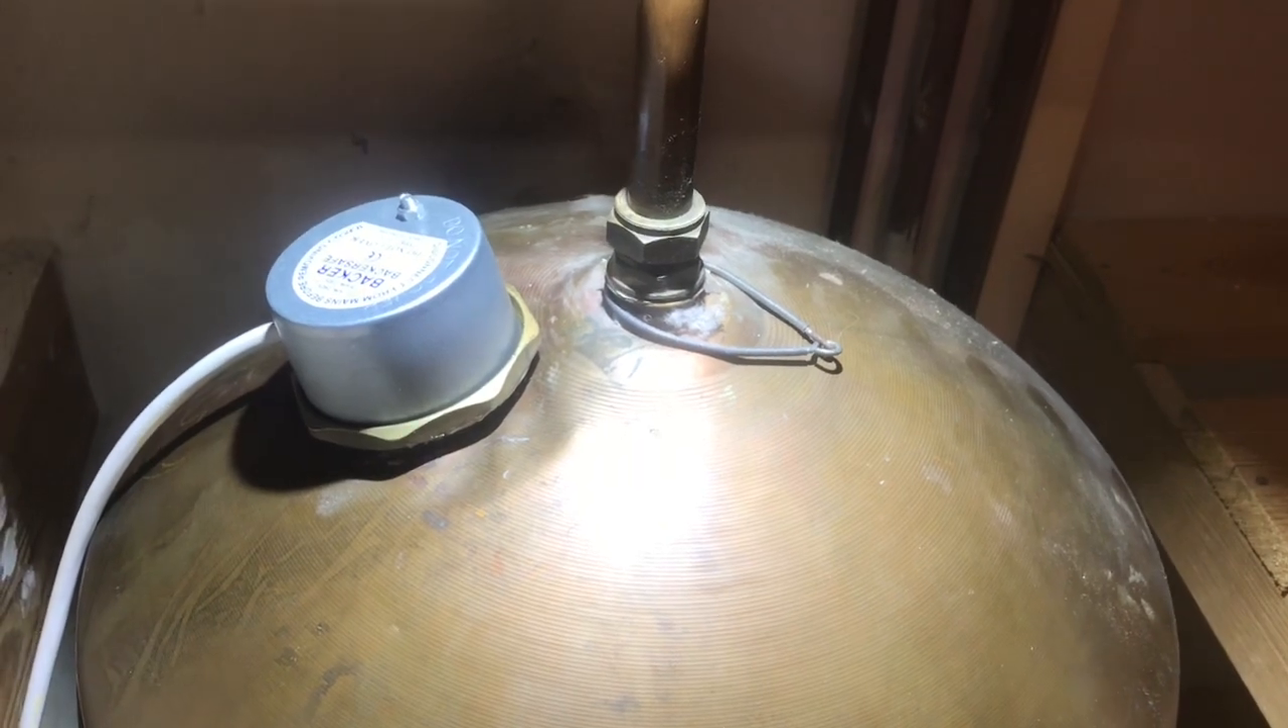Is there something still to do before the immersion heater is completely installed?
No.